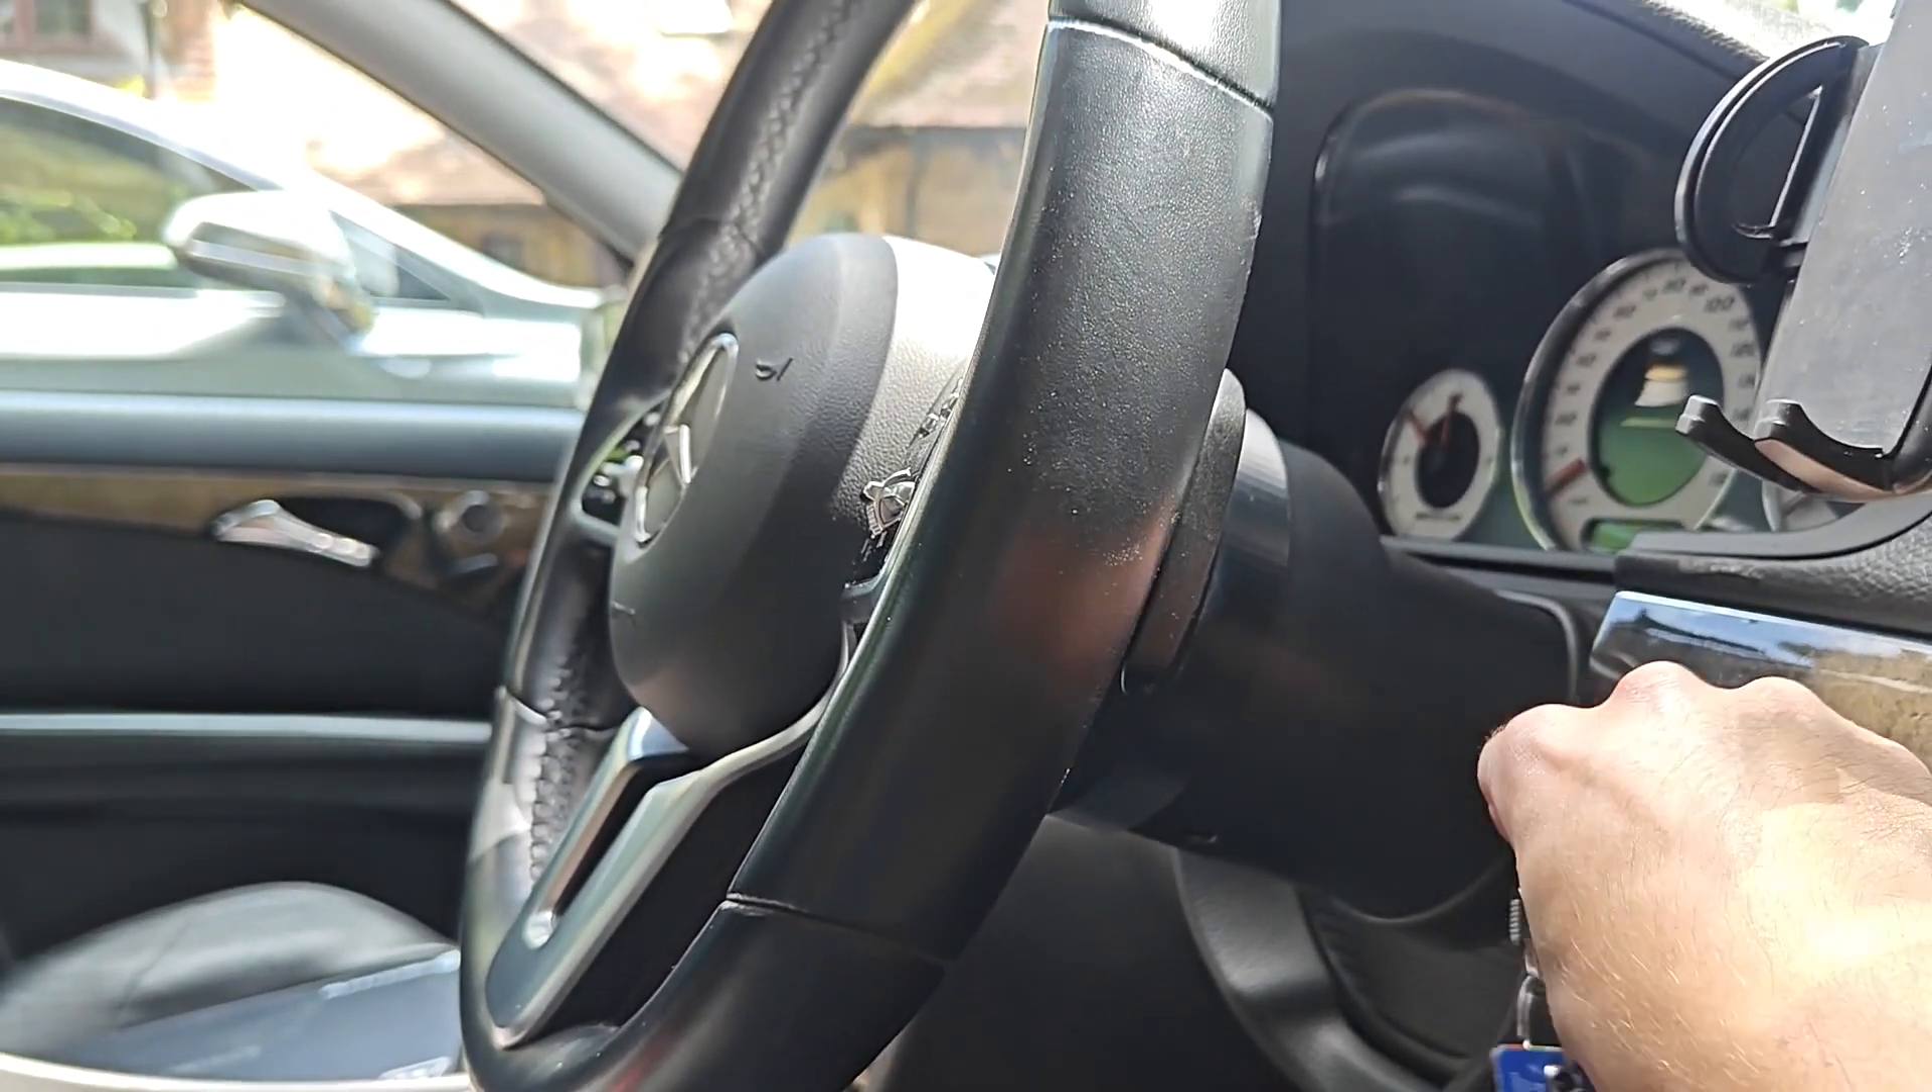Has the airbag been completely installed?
Yes.